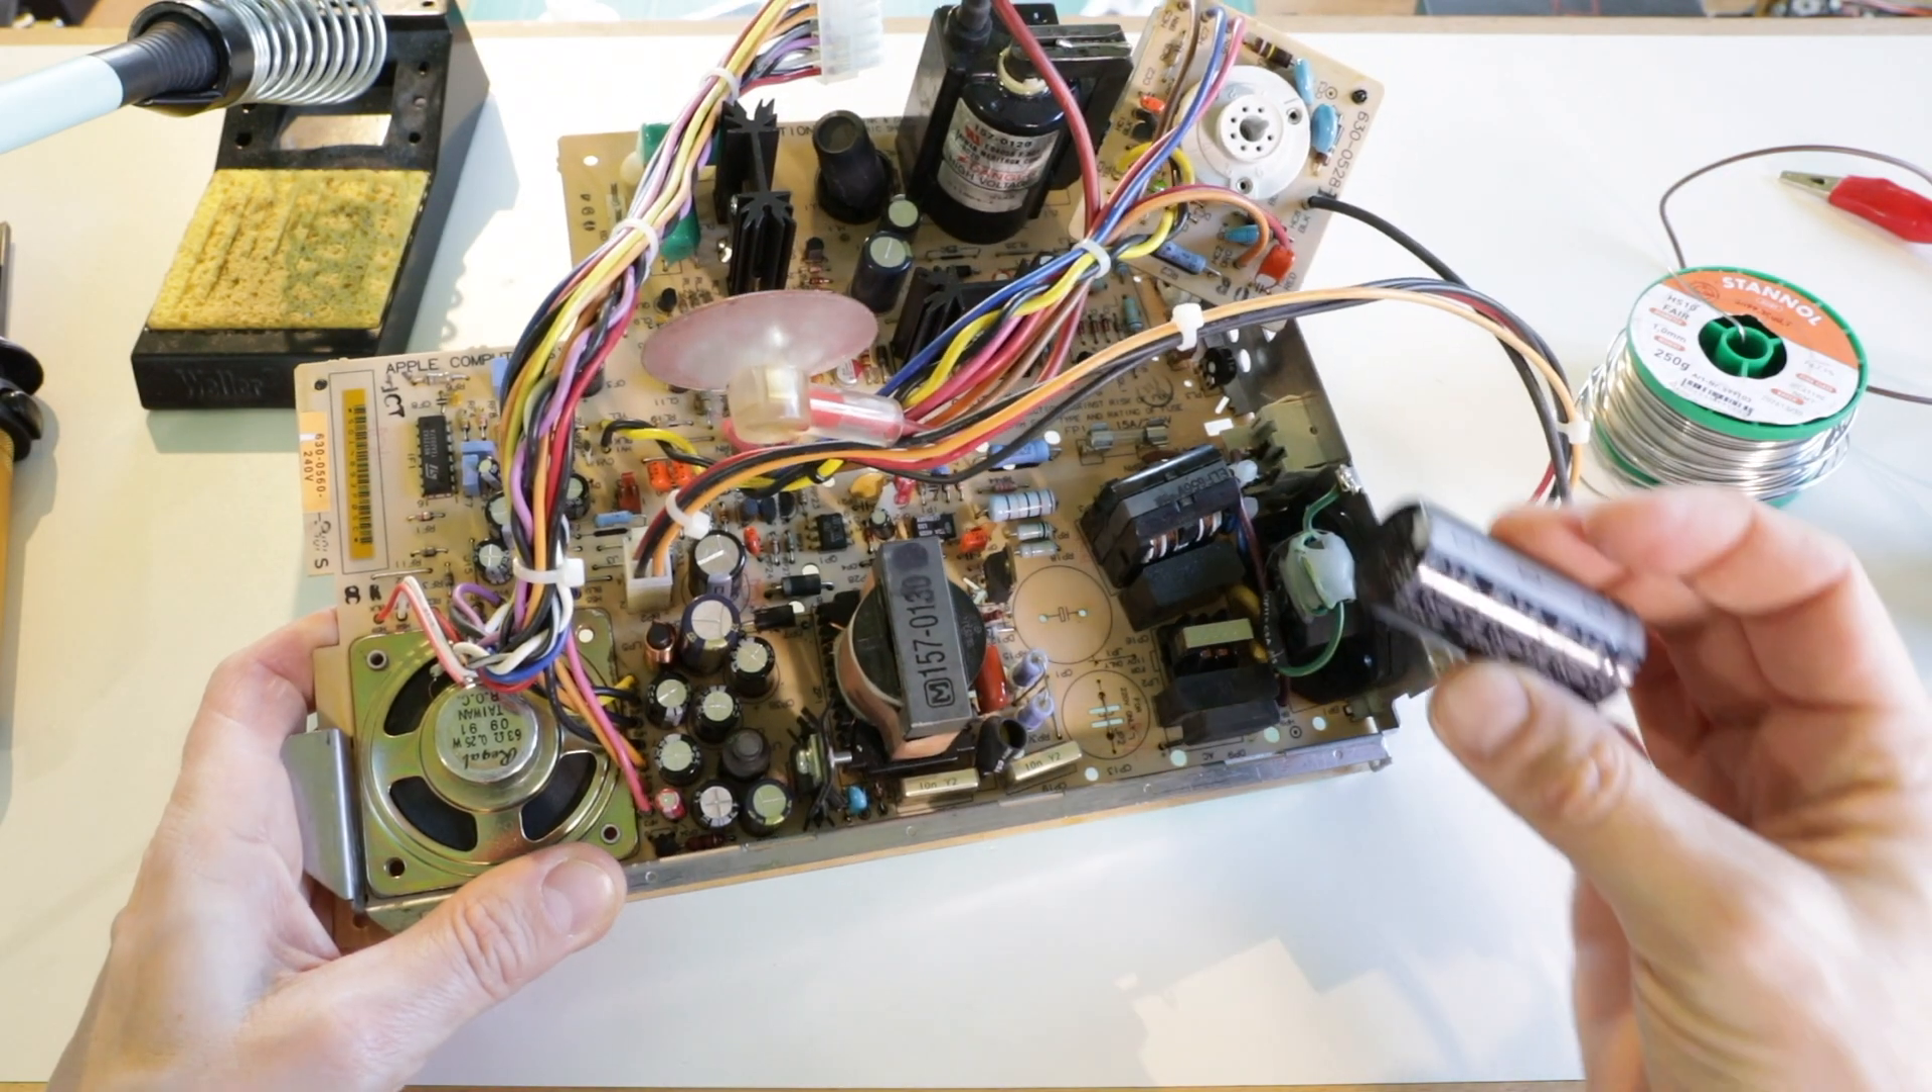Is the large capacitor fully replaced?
No.